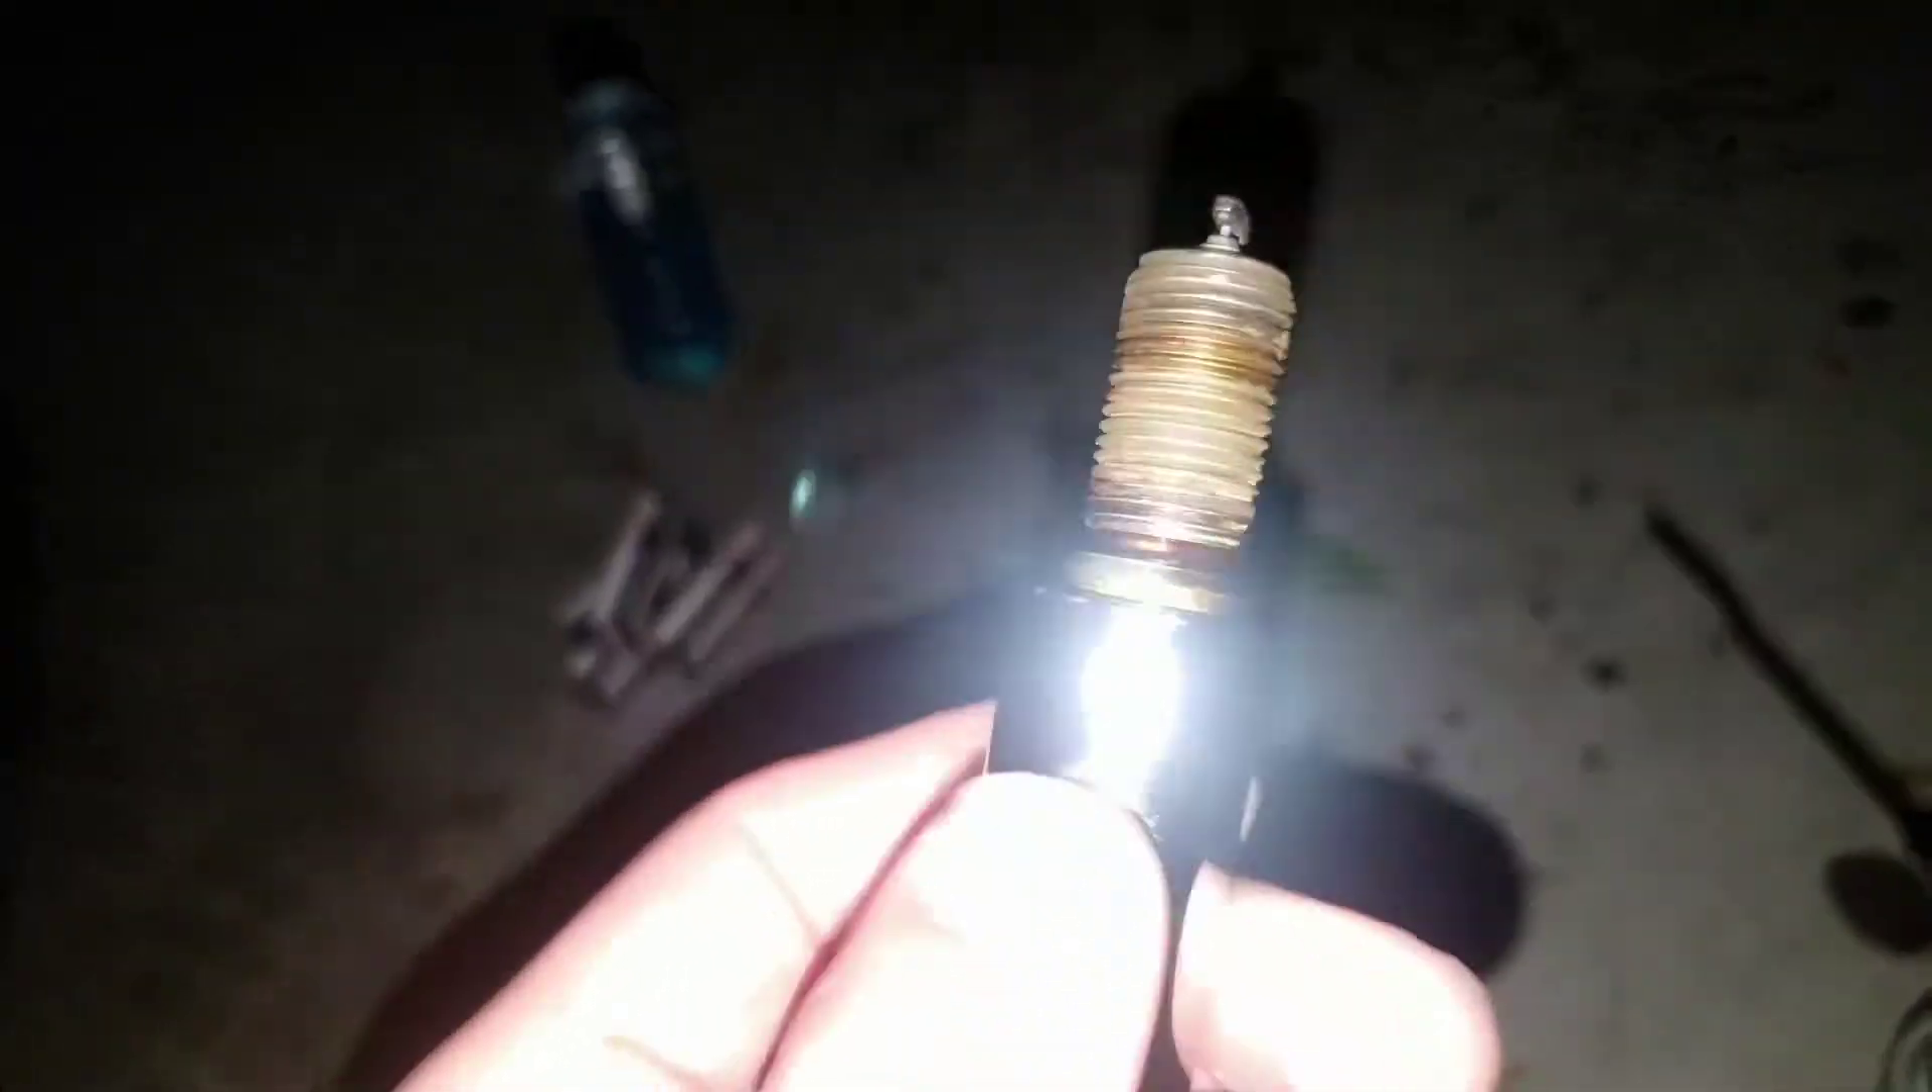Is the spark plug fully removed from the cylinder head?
Yes.